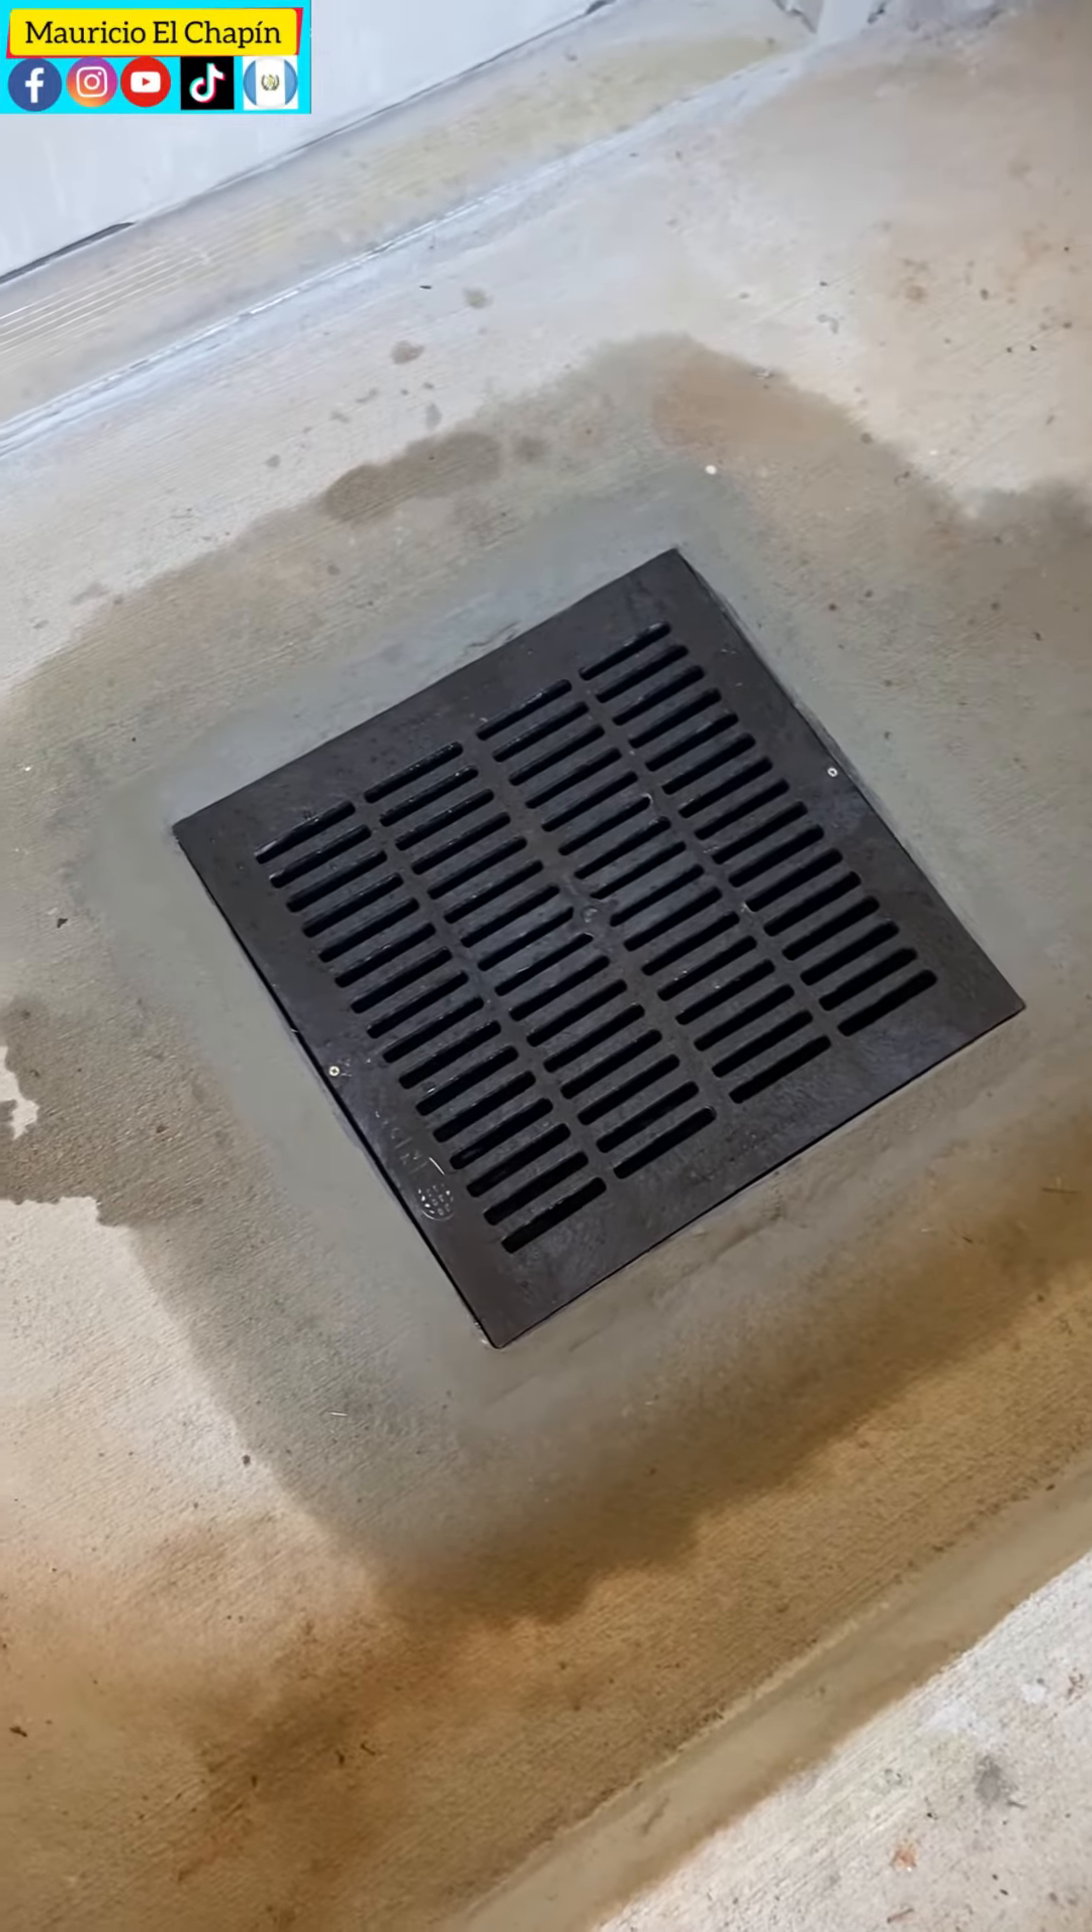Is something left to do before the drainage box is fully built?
No.